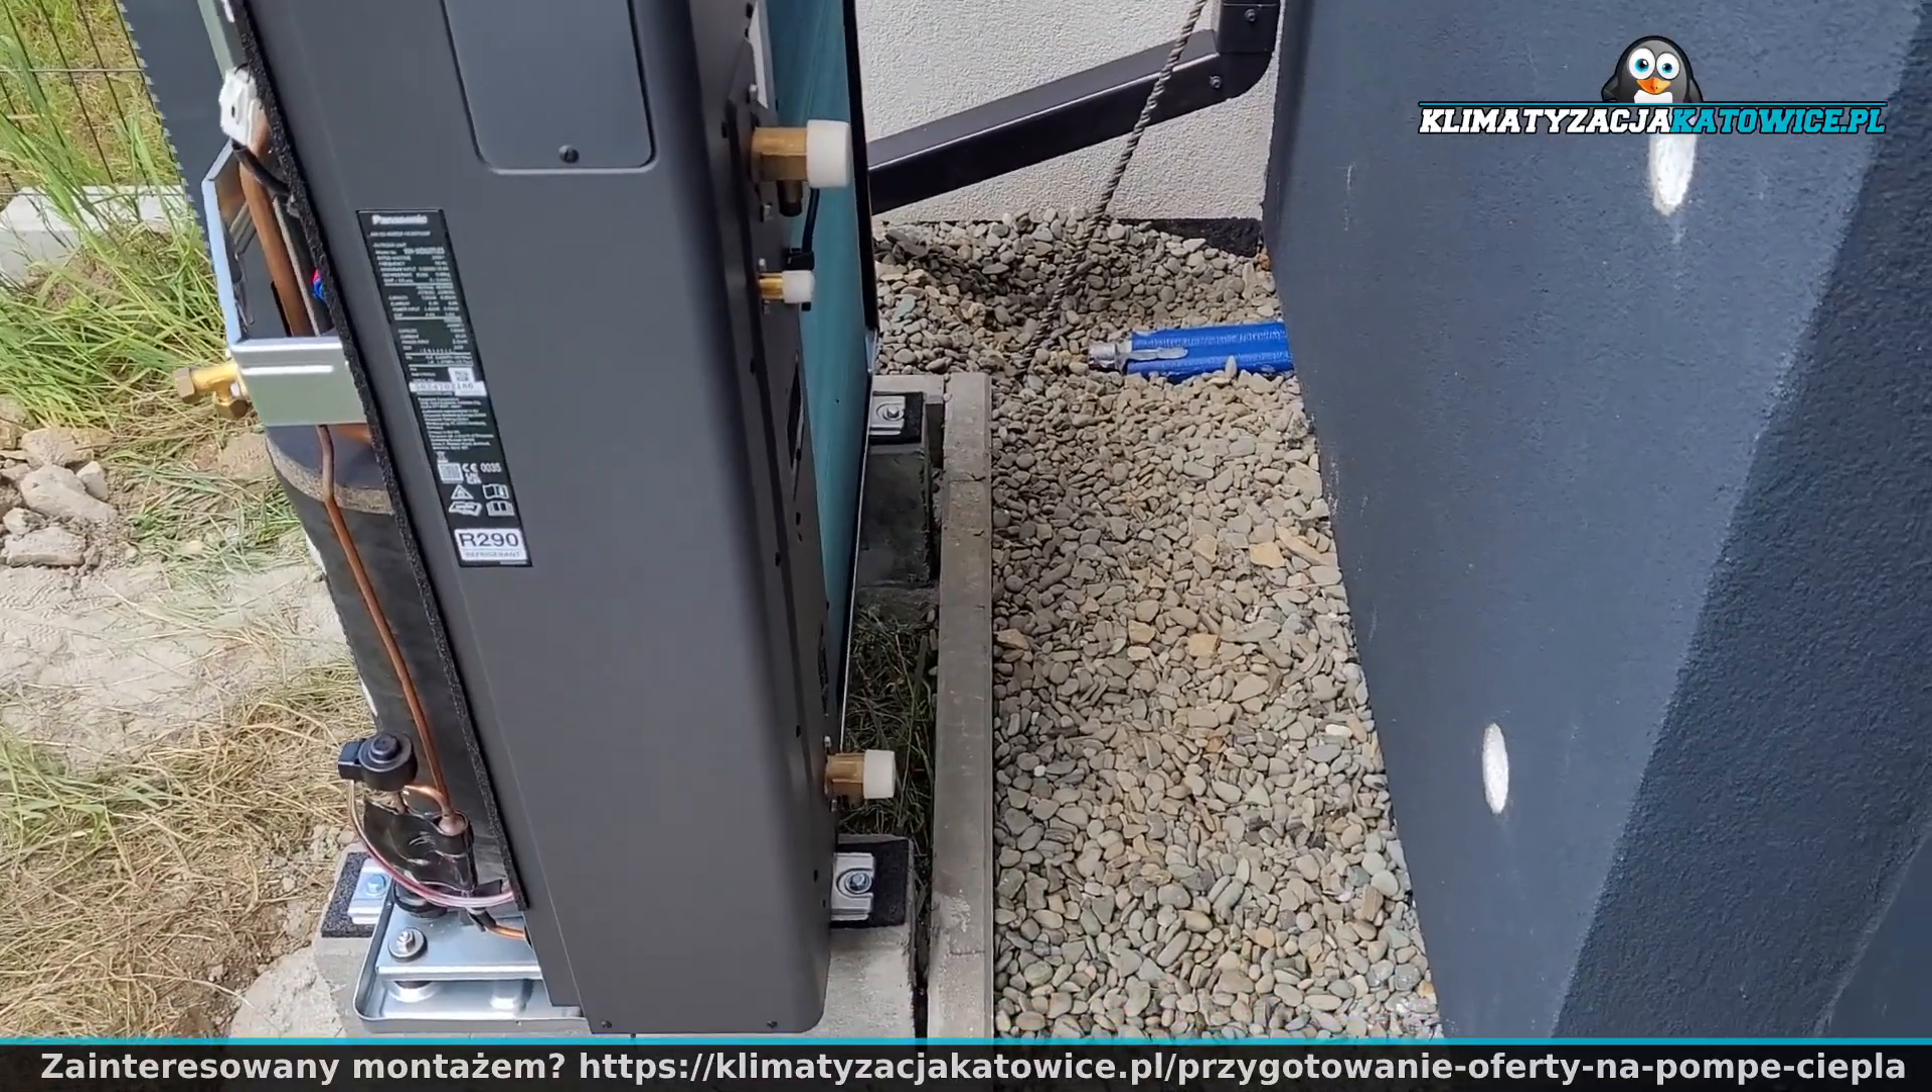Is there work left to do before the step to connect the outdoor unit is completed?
Yes.